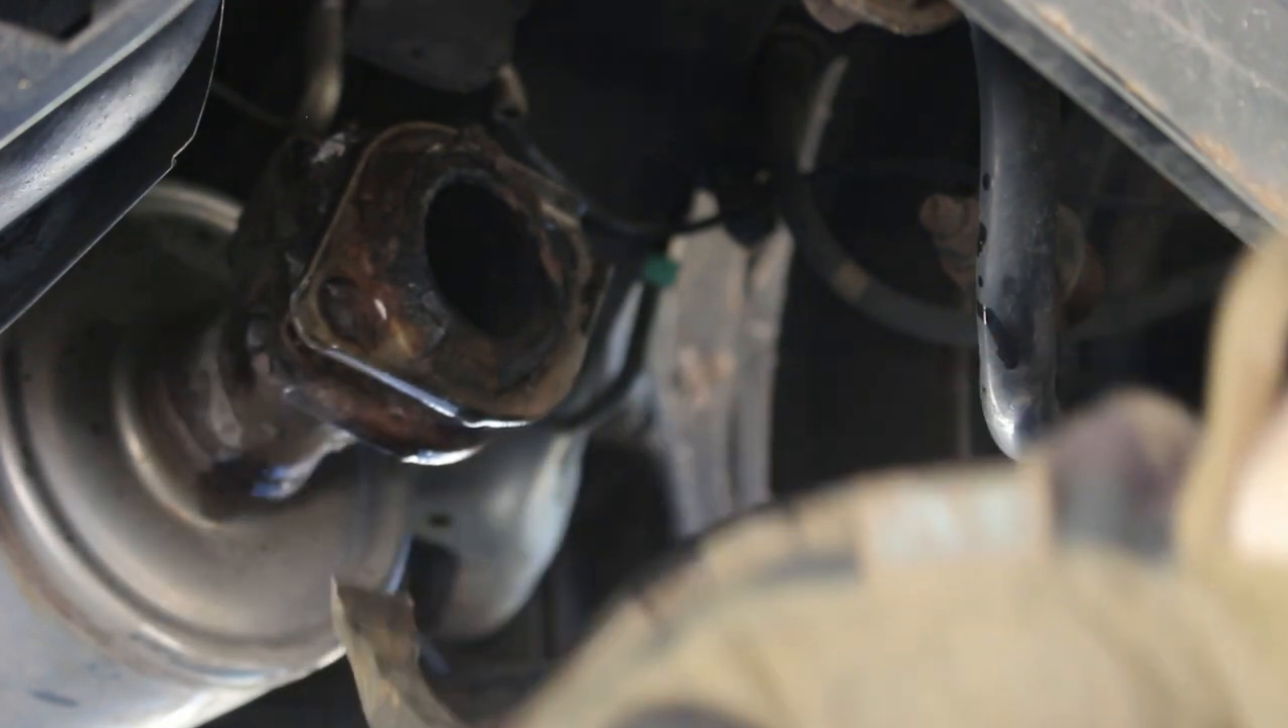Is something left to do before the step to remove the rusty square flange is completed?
Yes.